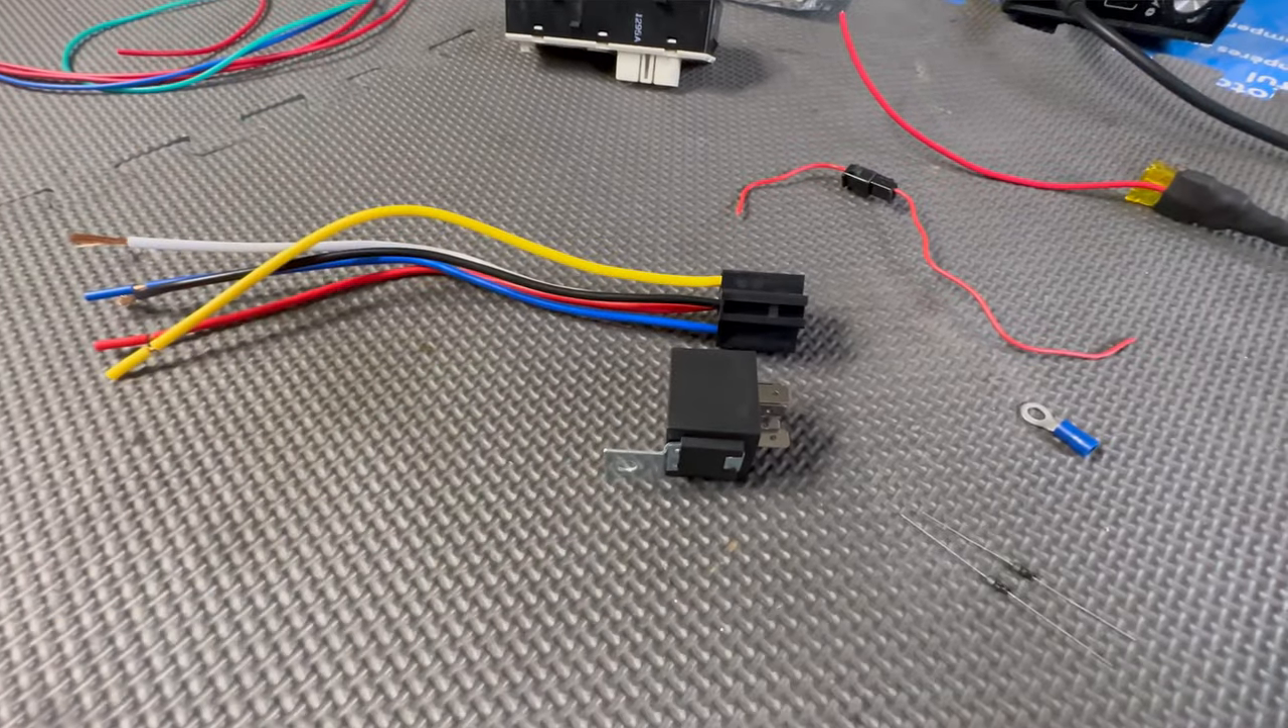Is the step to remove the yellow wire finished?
No.